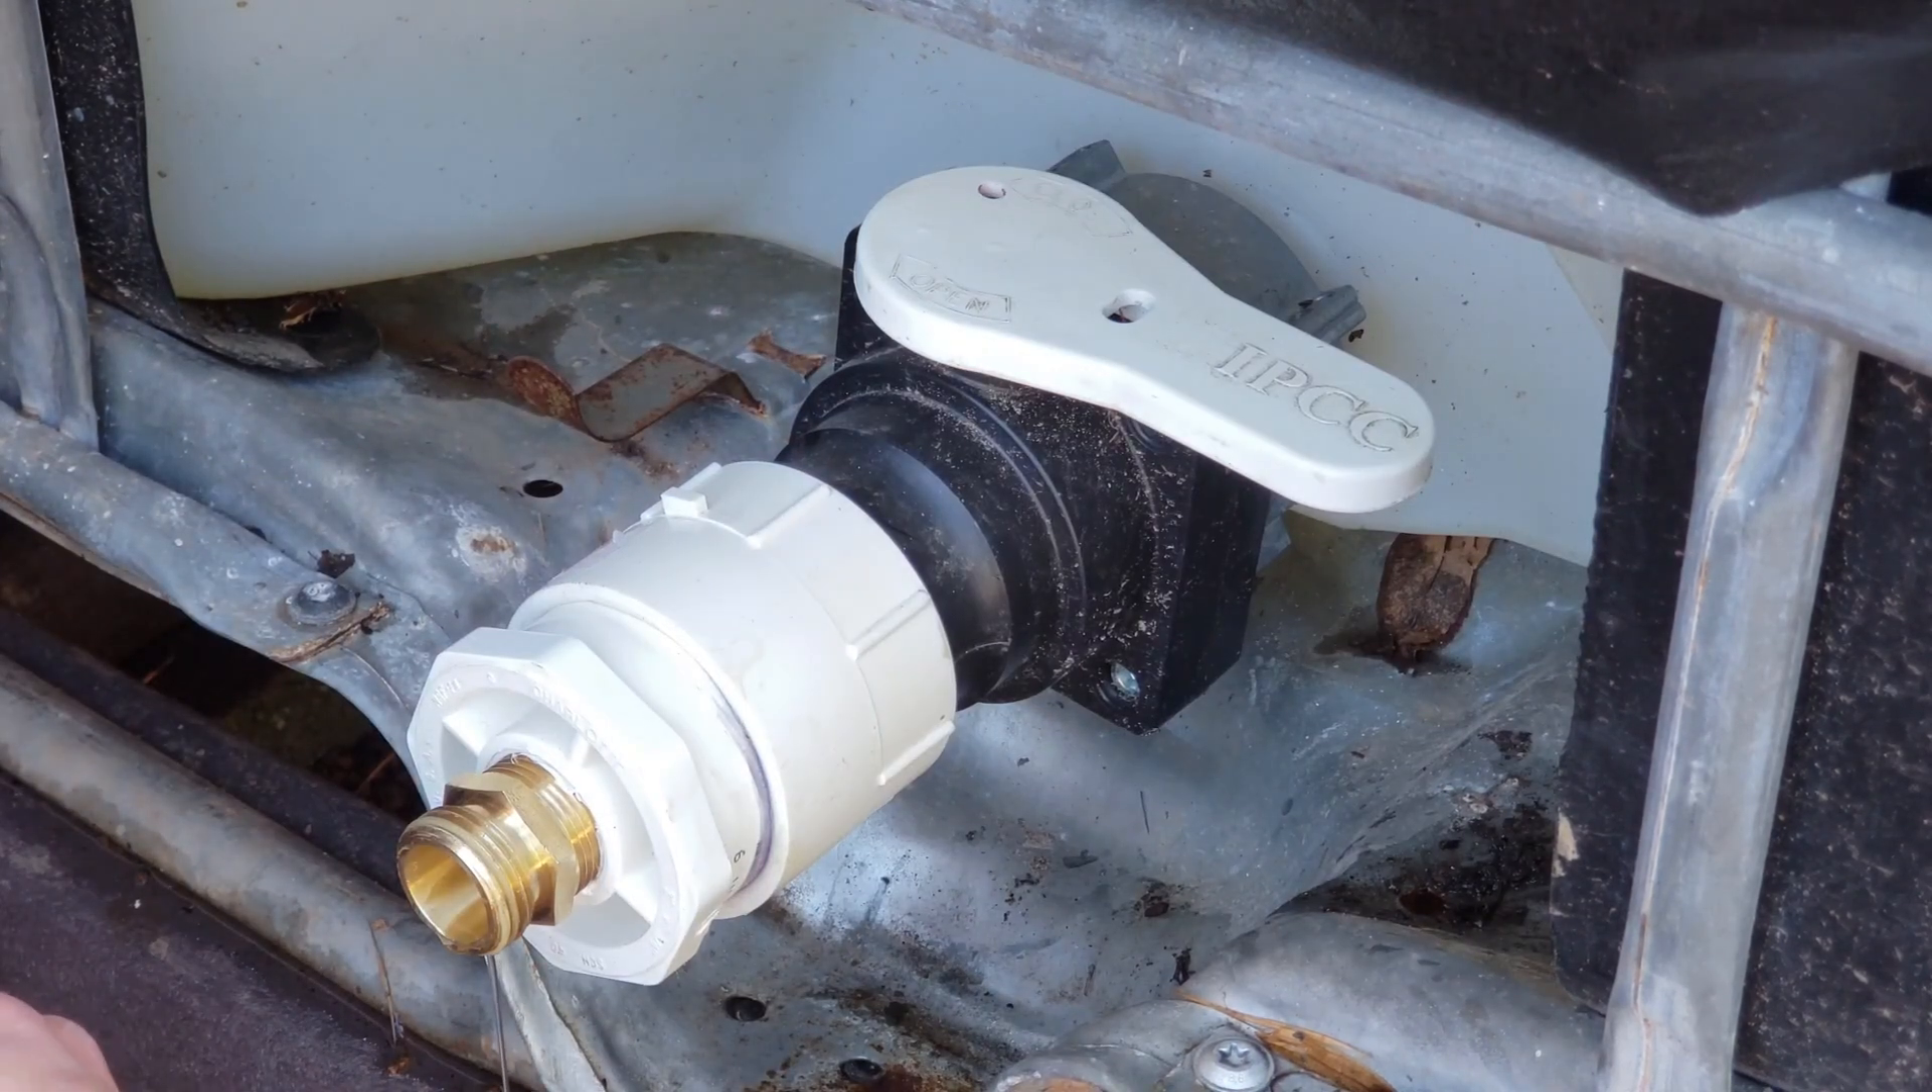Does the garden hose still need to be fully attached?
Yes.